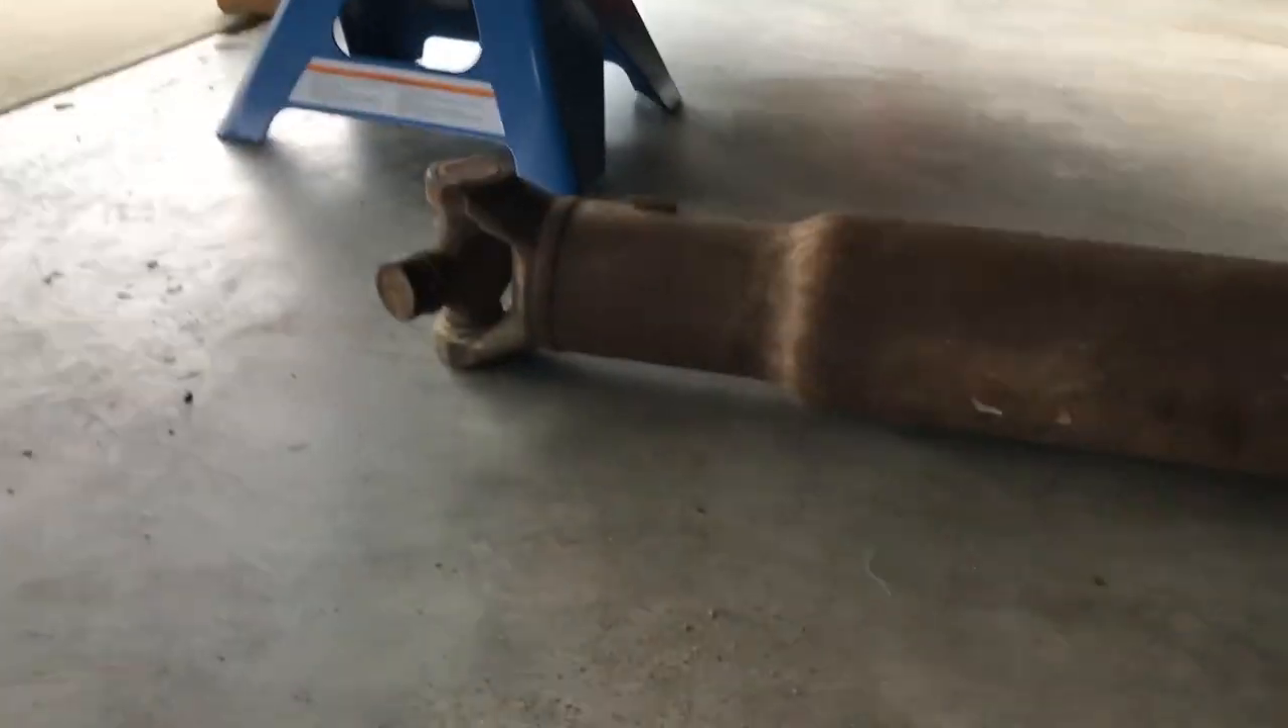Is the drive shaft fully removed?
Yes.